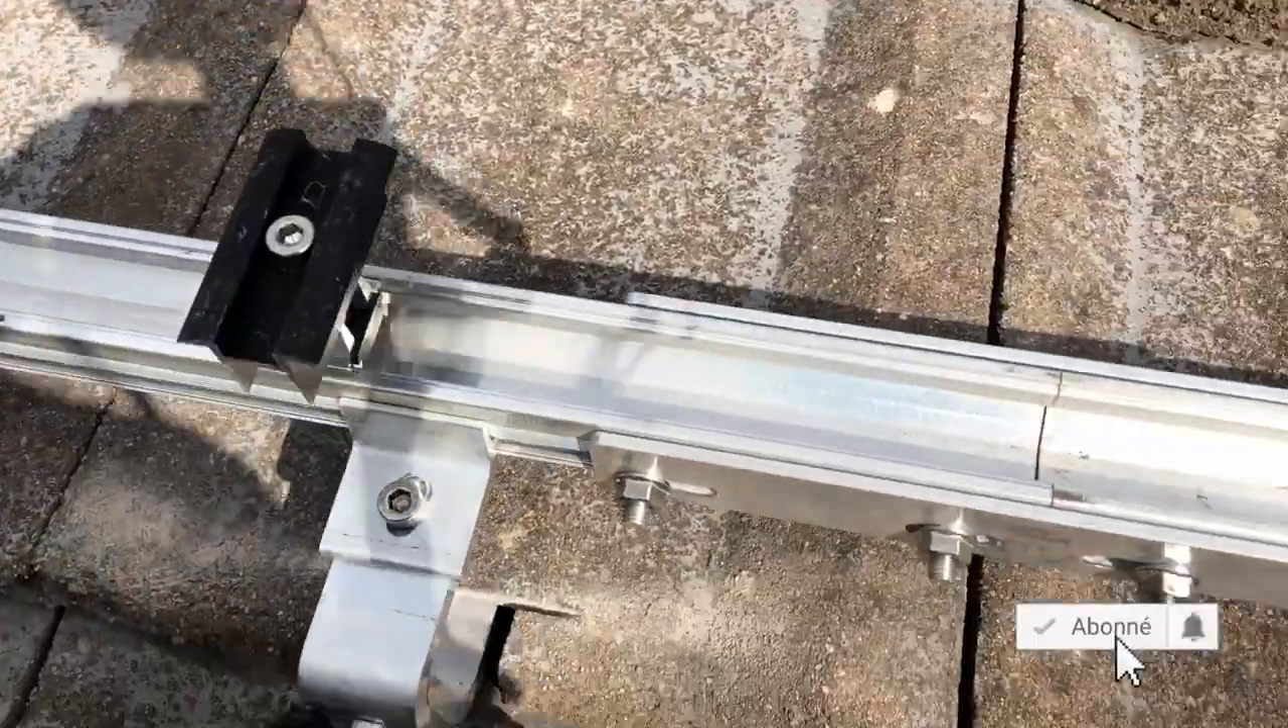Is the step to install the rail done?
Yes.